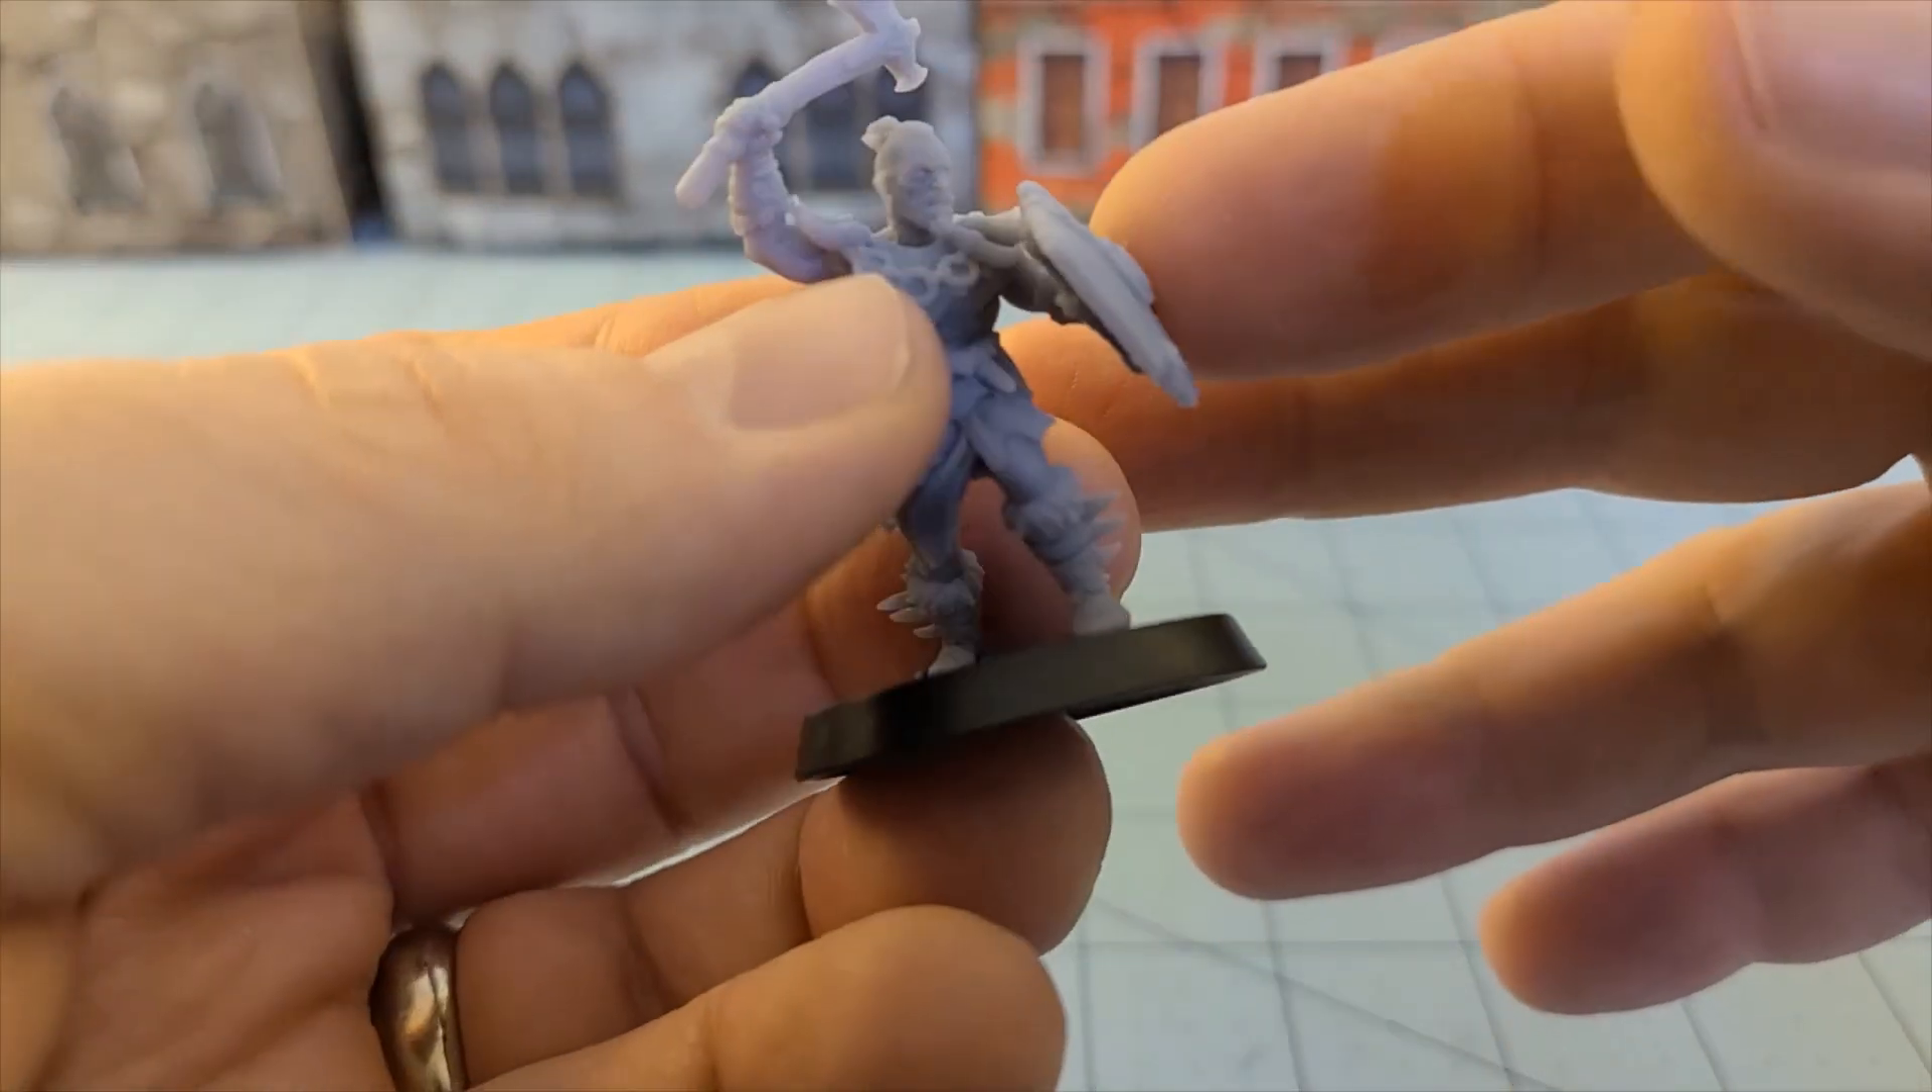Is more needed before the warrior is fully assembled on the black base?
No.